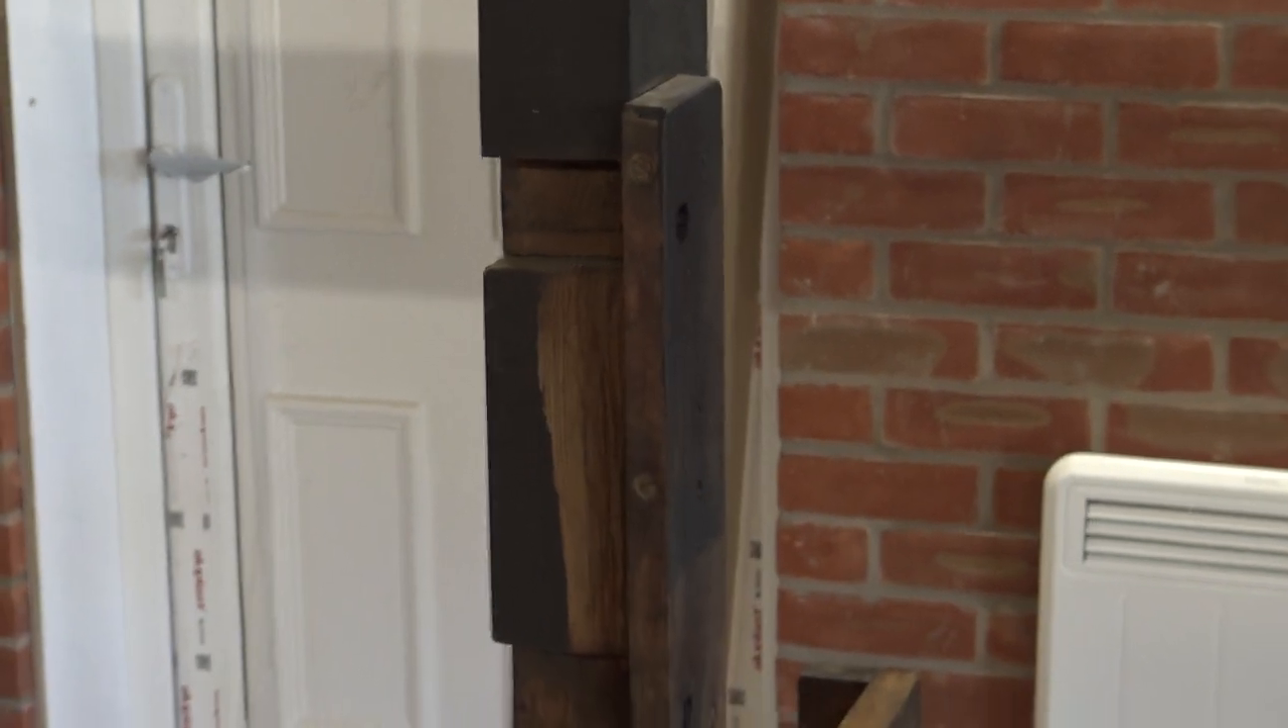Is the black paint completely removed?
No.